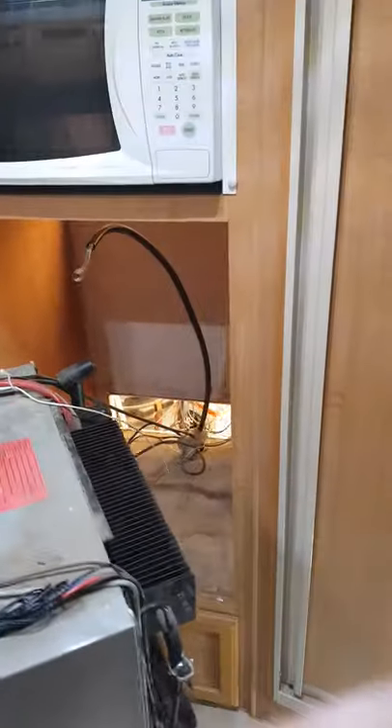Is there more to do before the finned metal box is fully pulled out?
No.